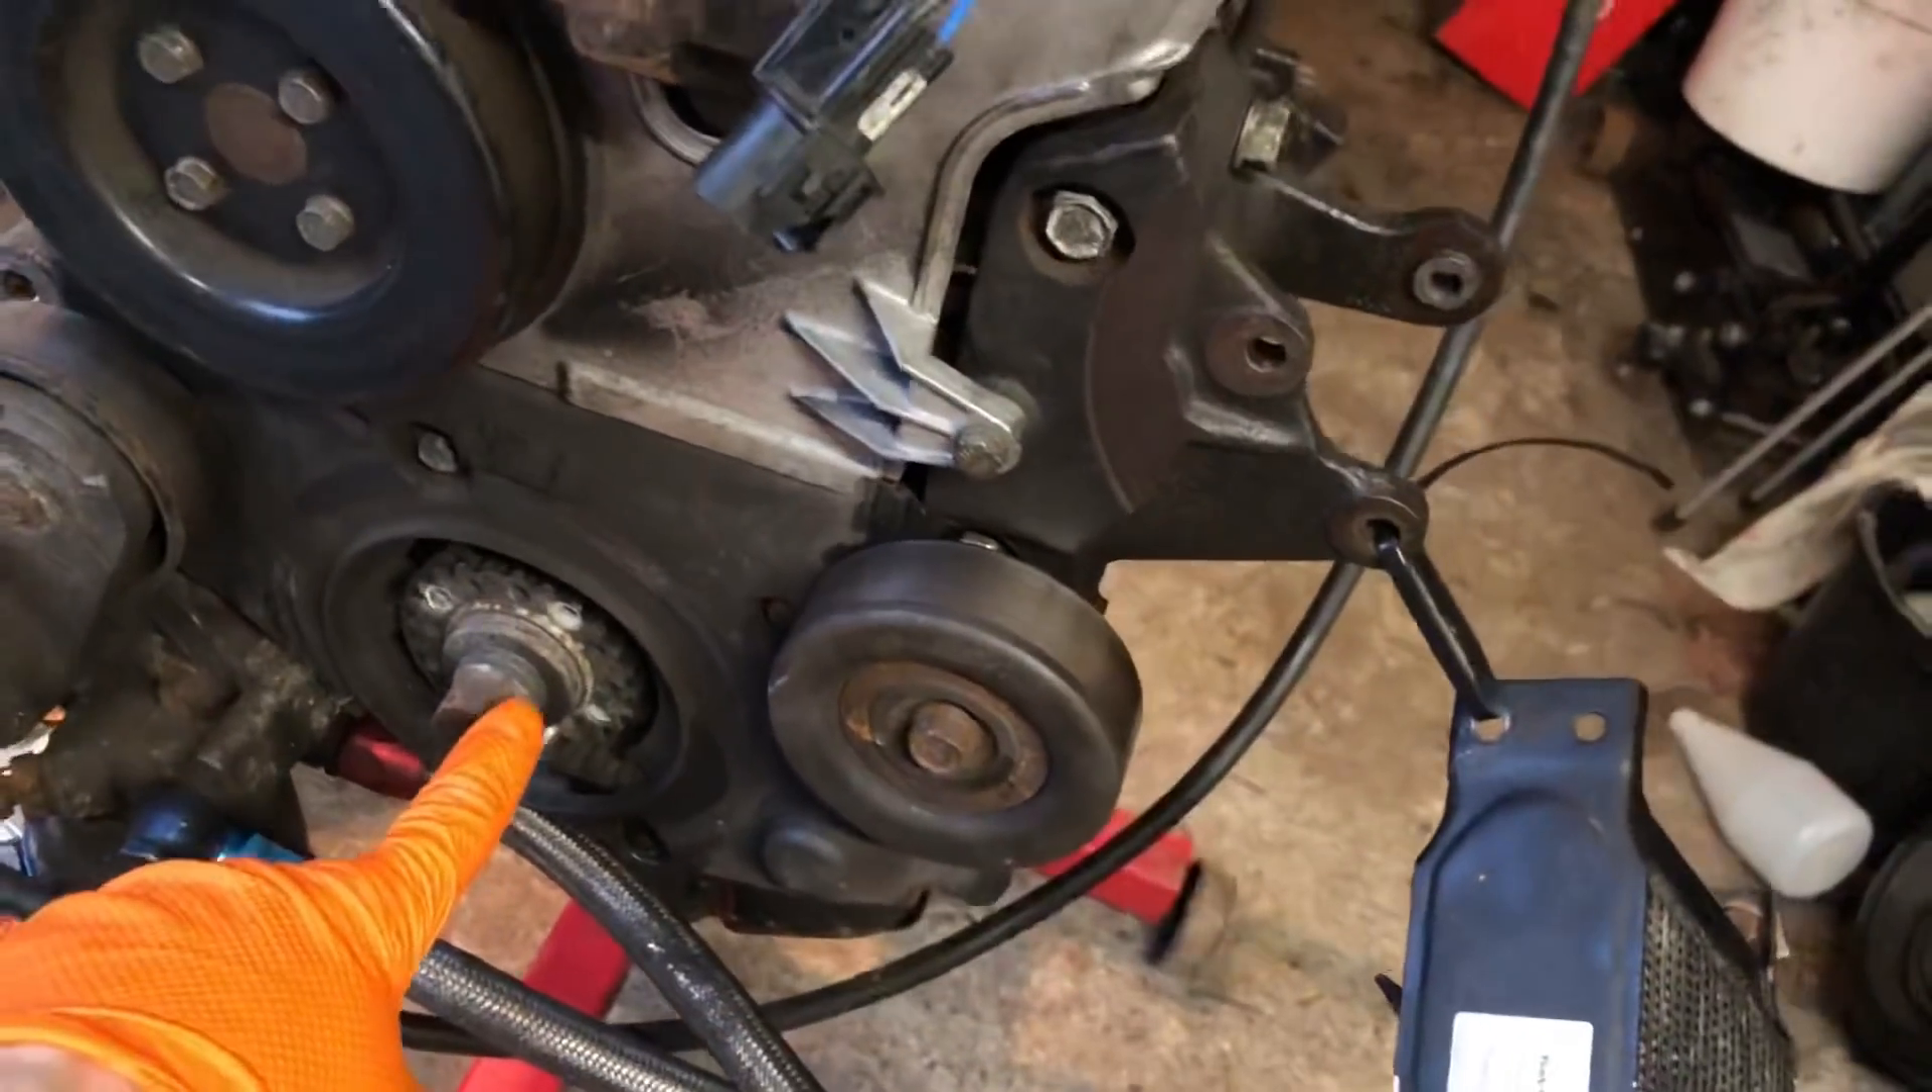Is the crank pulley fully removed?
Yes.